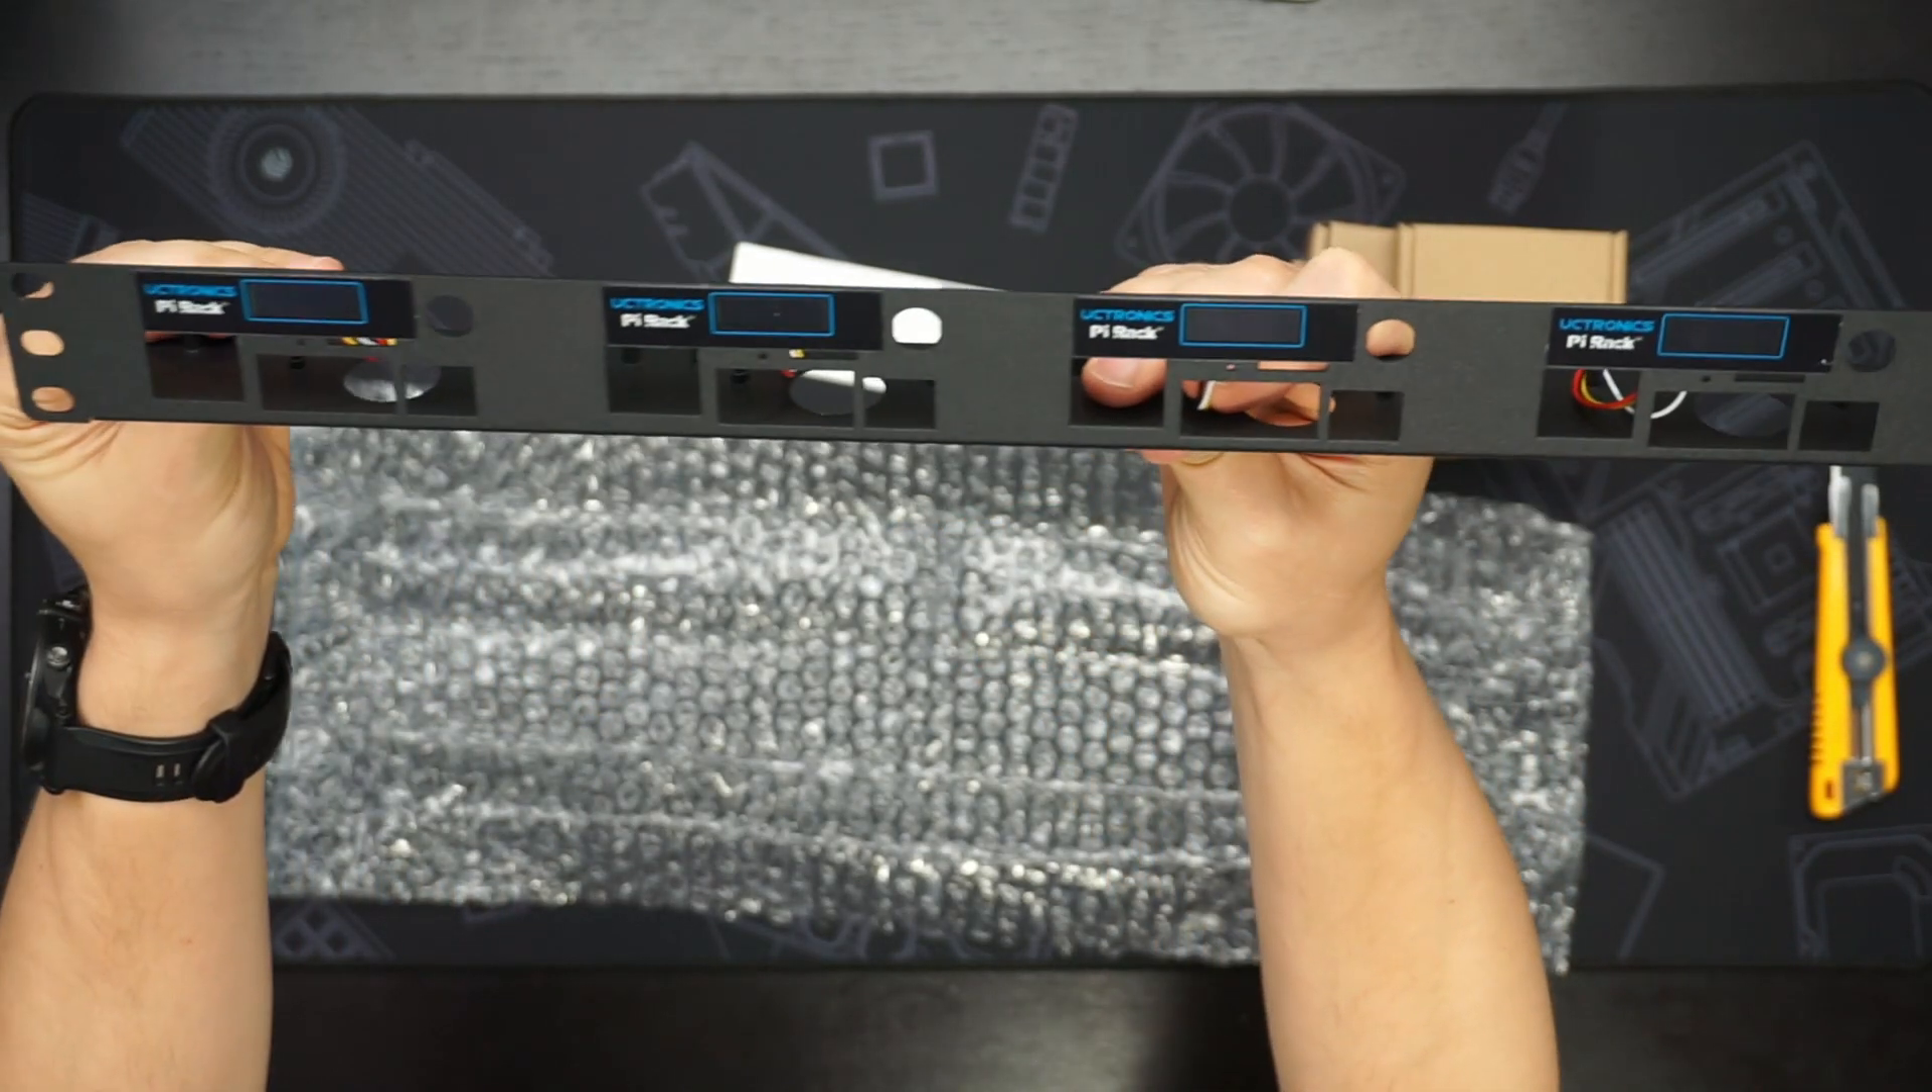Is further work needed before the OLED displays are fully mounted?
No.